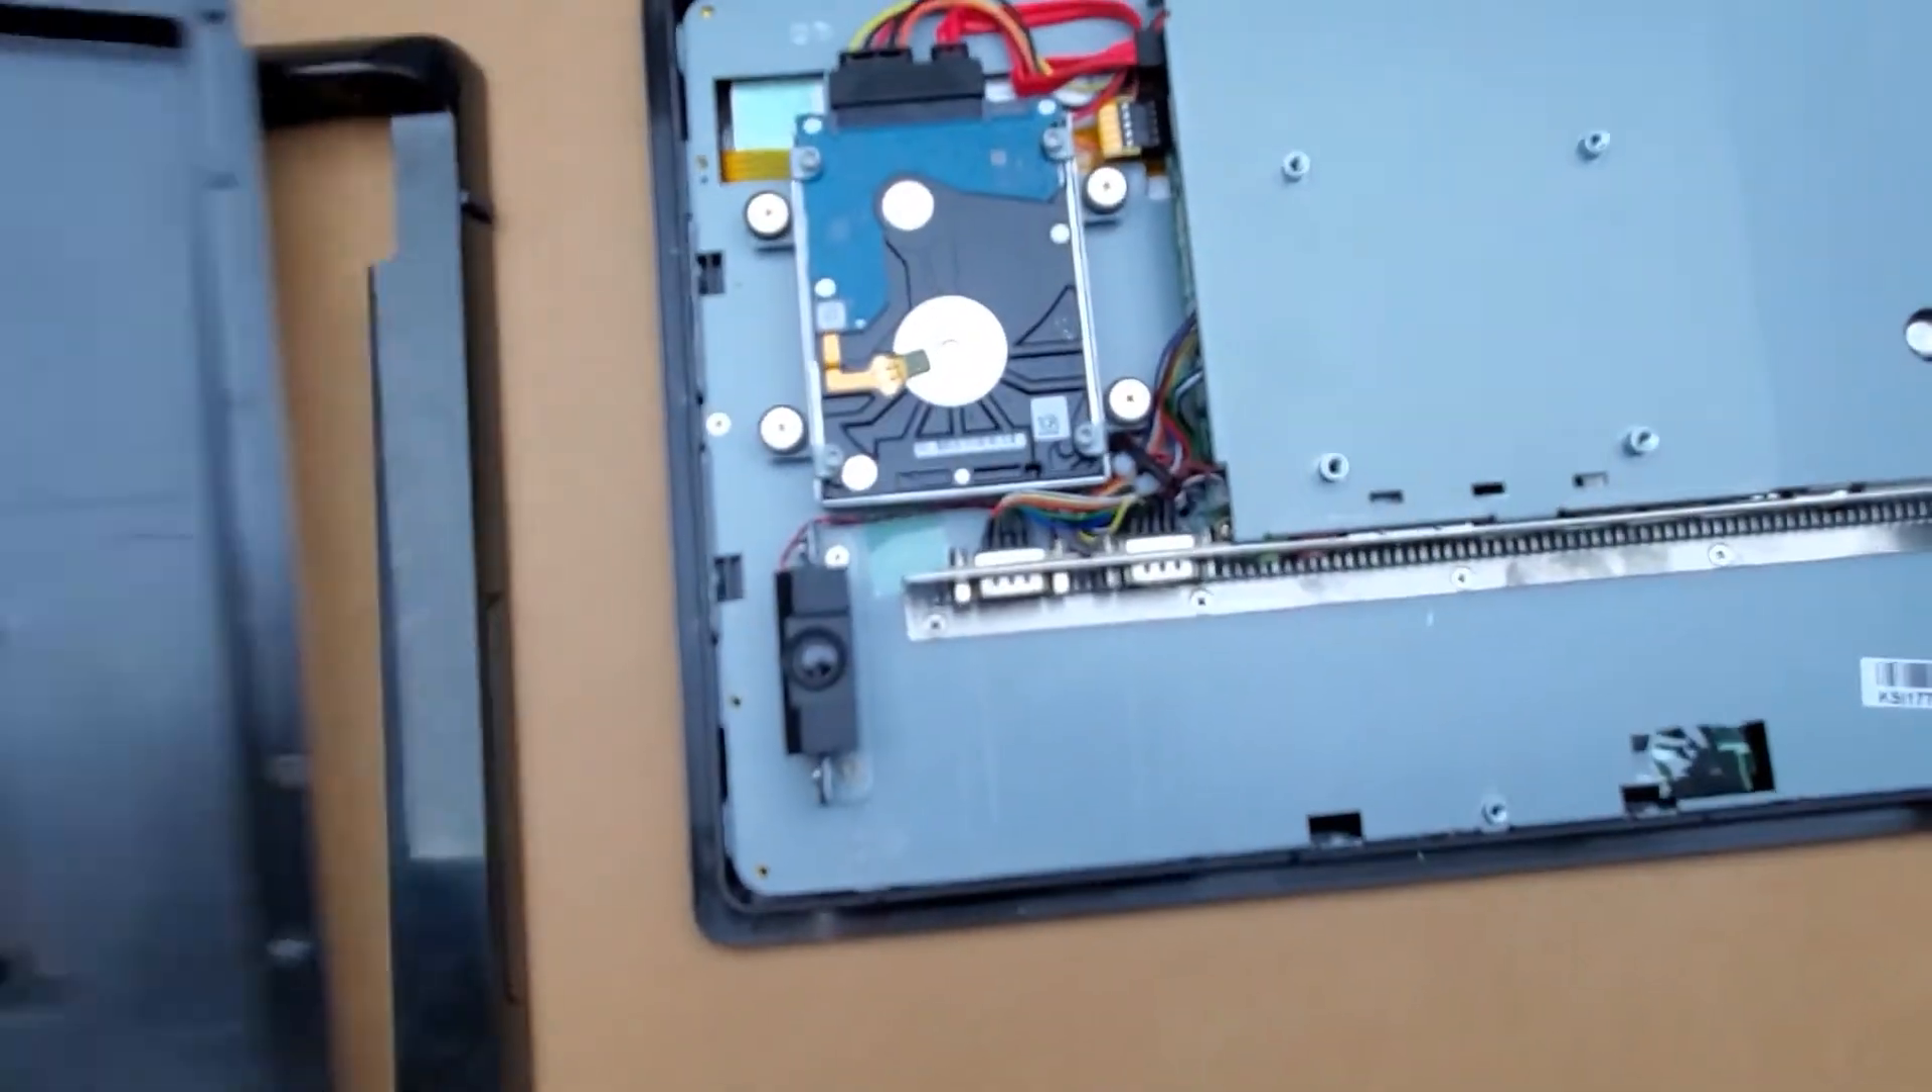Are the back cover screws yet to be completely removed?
No.